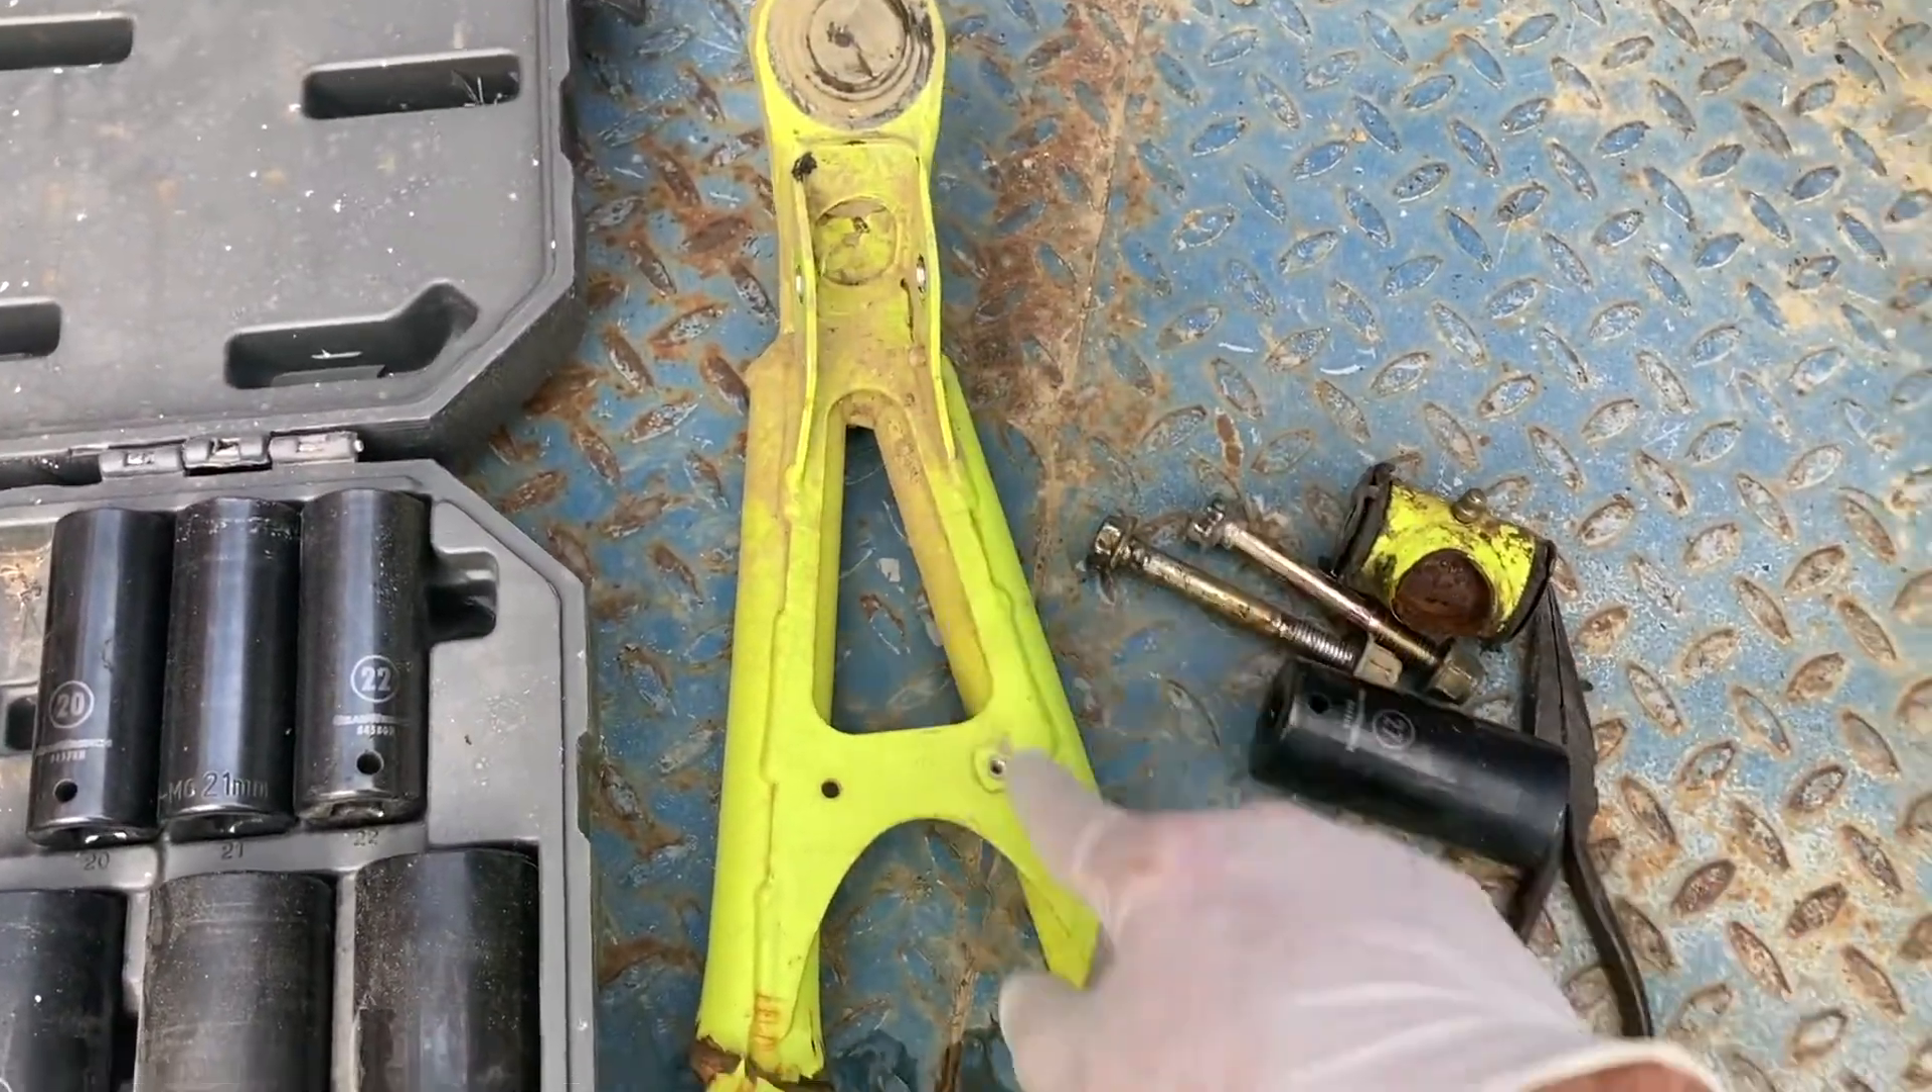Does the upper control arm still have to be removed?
No.